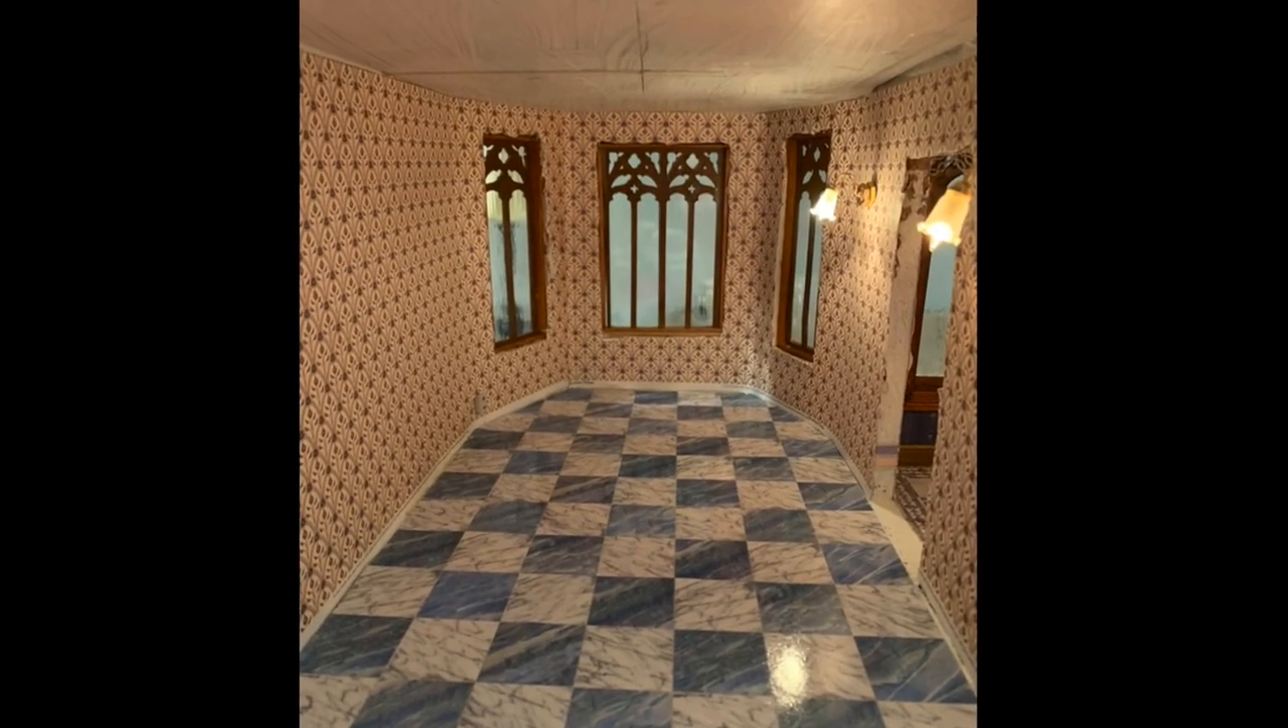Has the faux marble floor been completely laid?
Yes.